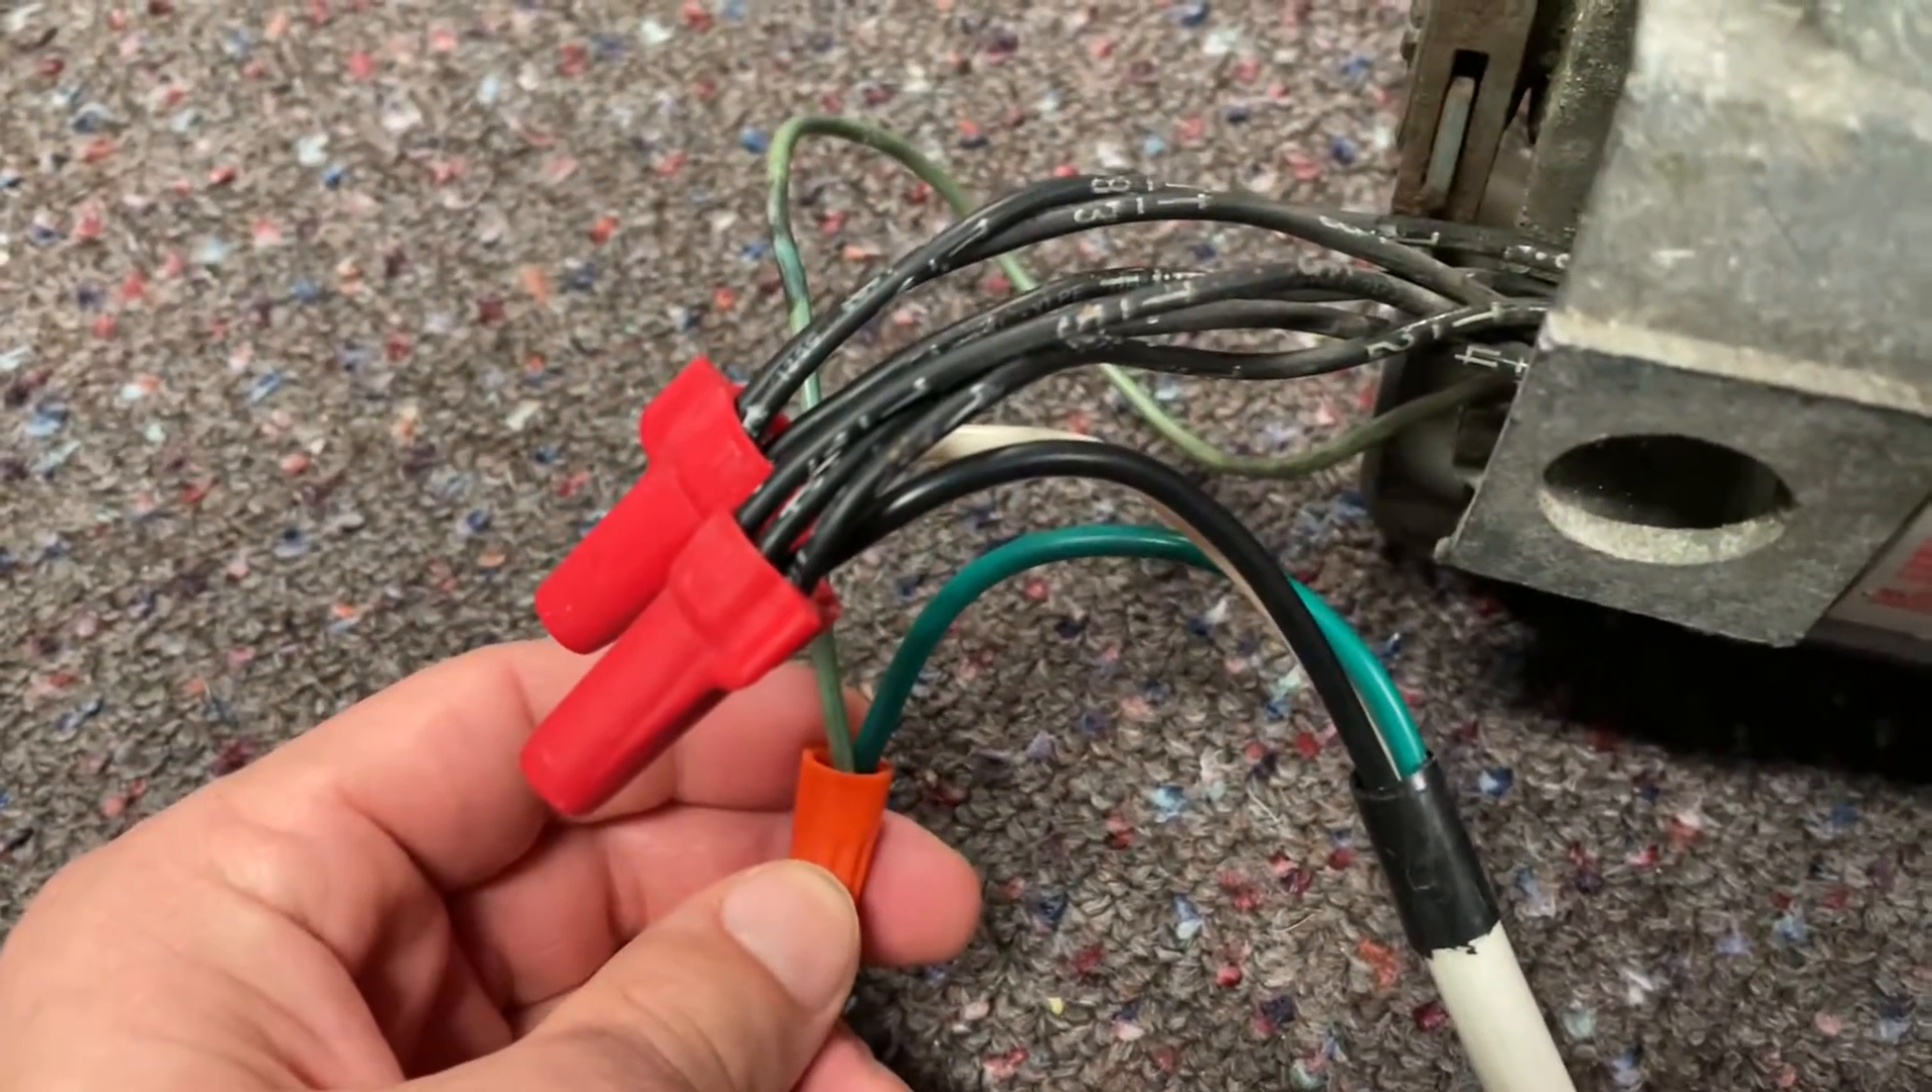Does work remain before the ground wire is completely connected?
No.